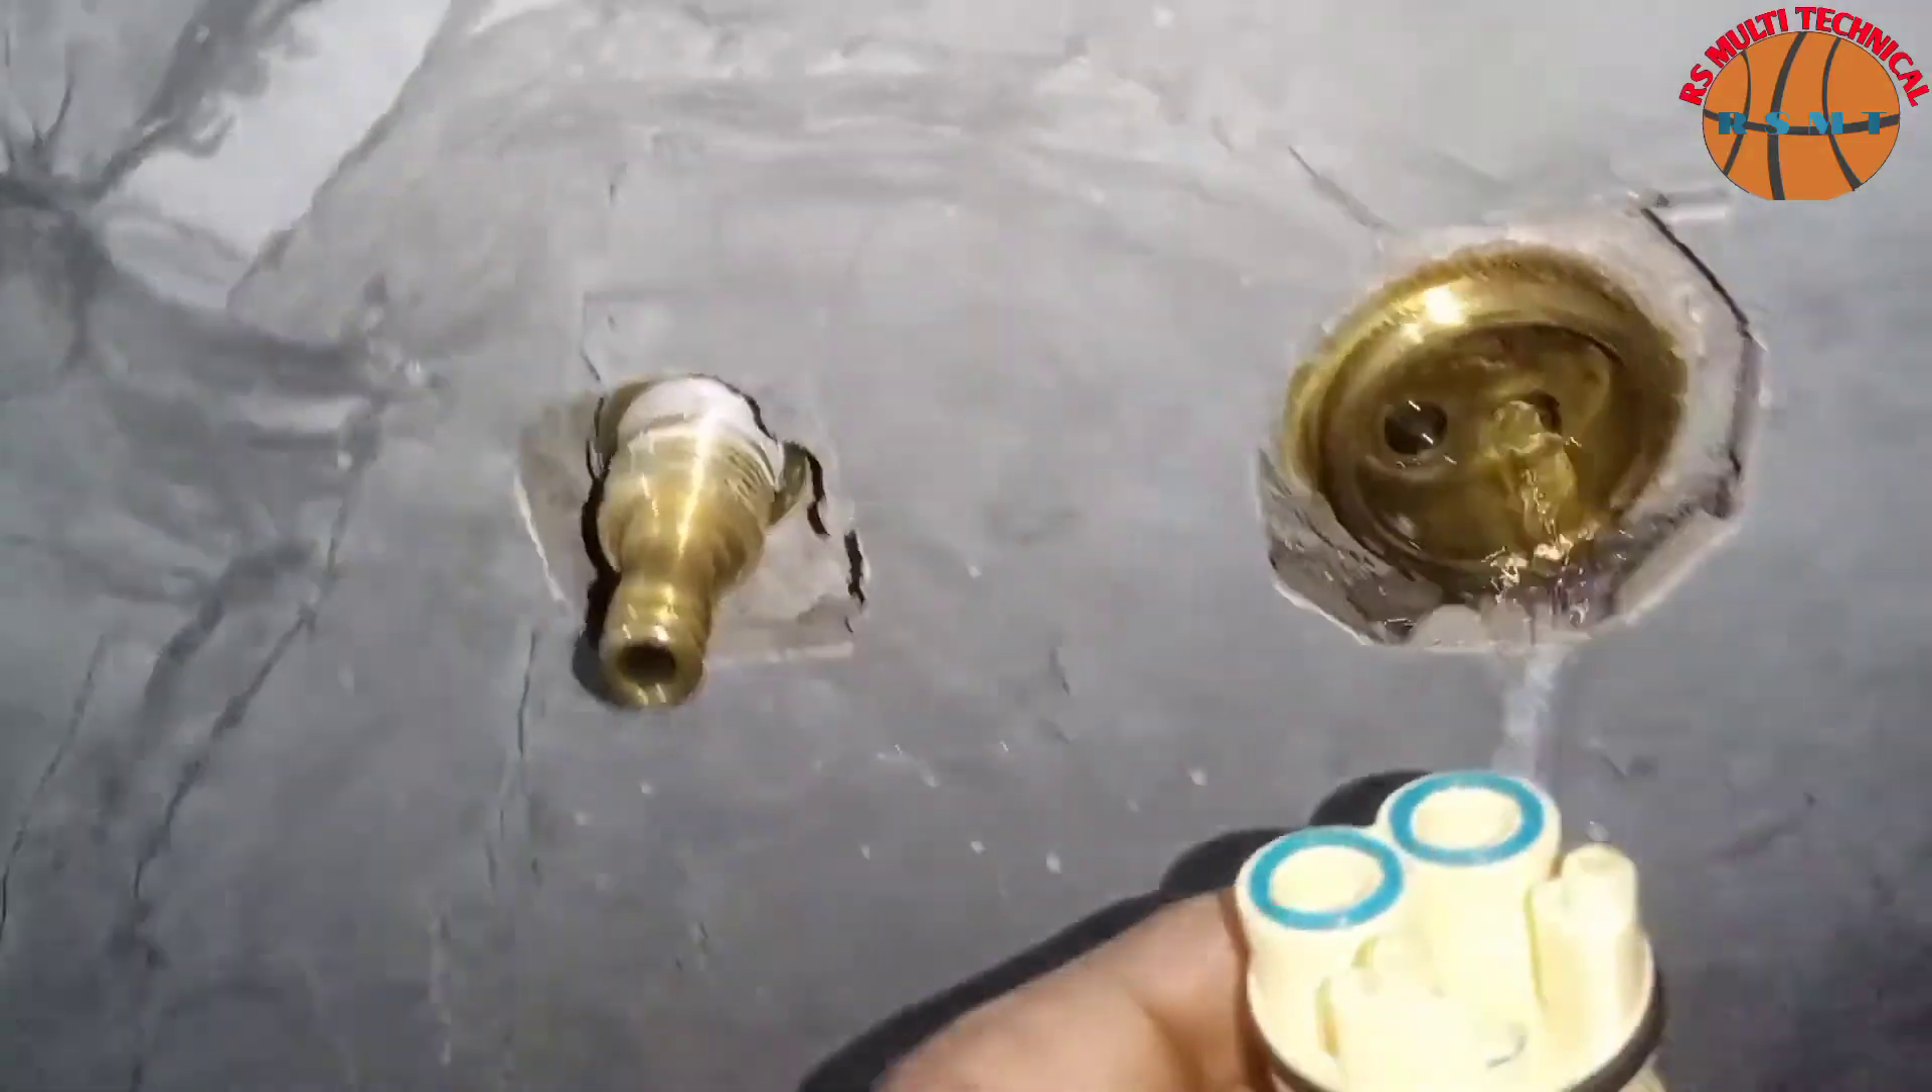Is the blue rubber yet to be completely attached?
No.